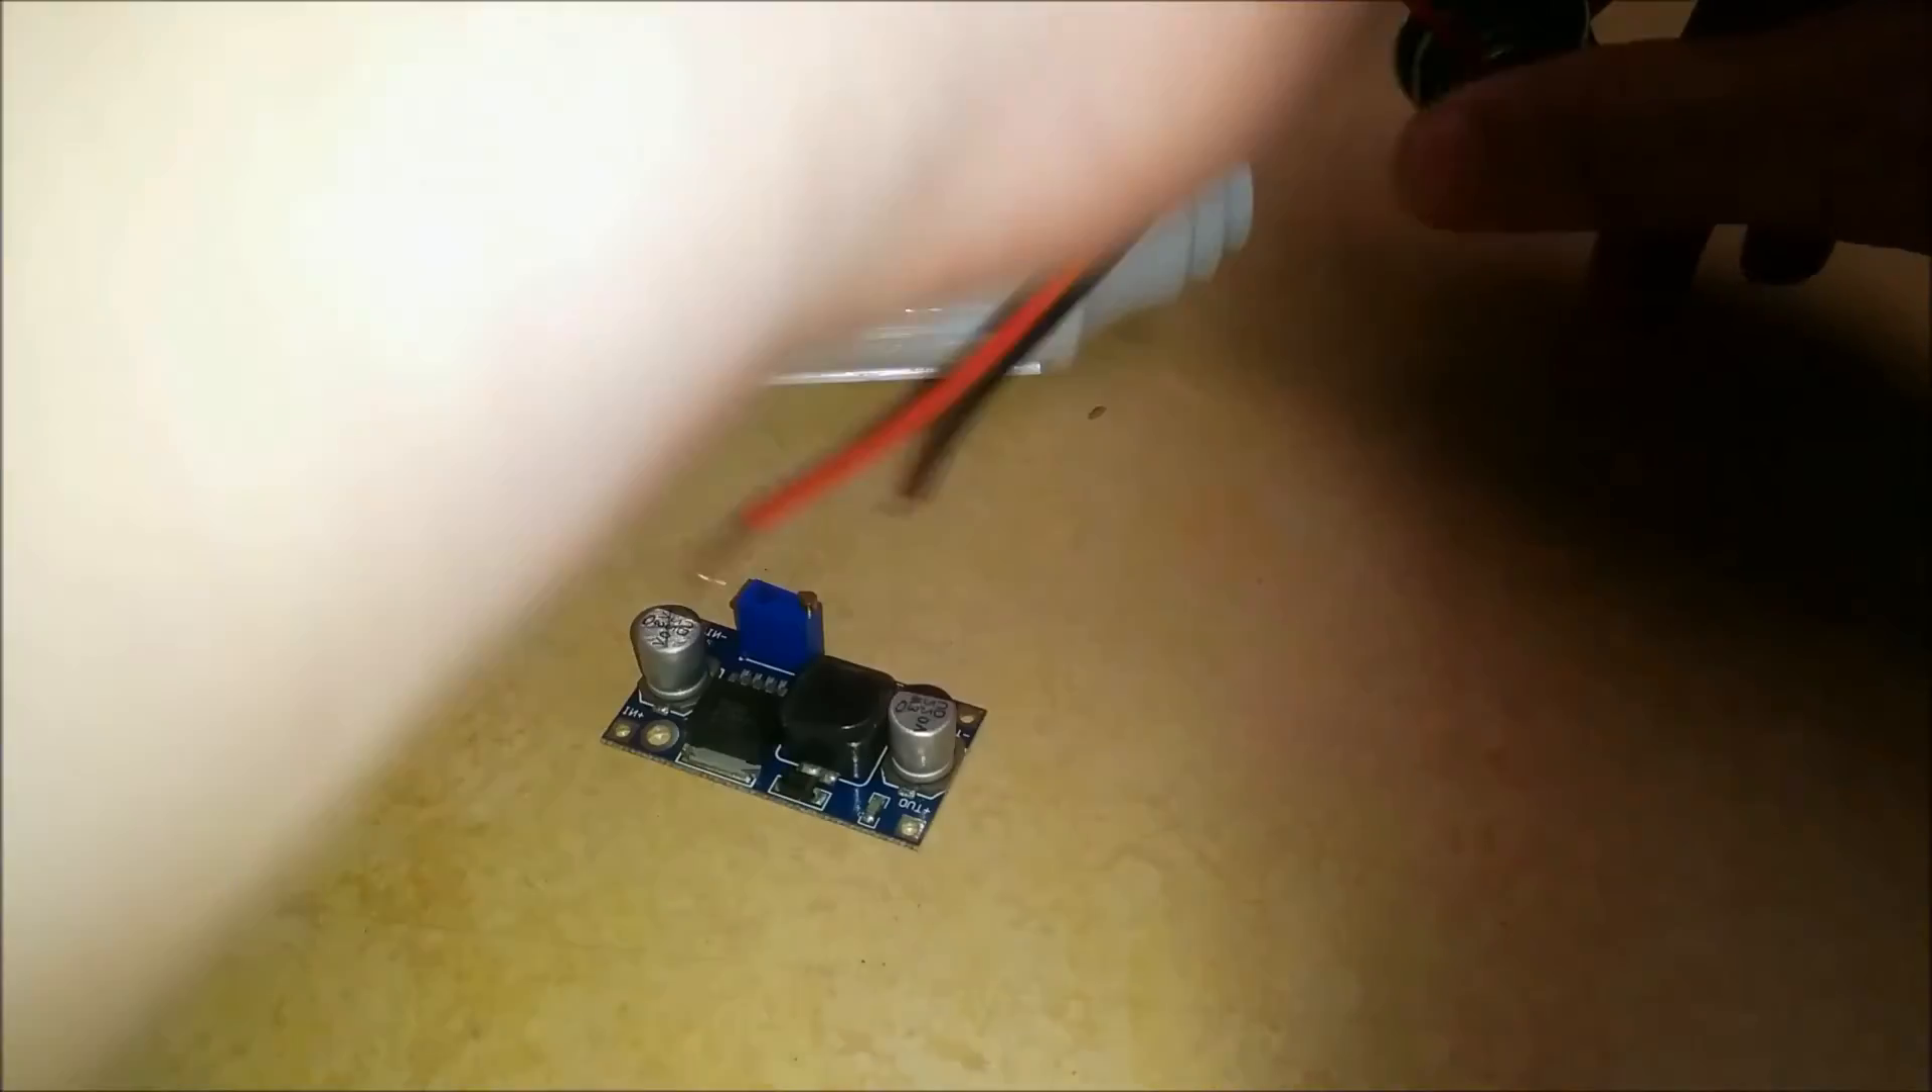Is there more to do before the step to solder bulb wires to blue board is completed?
Yes.